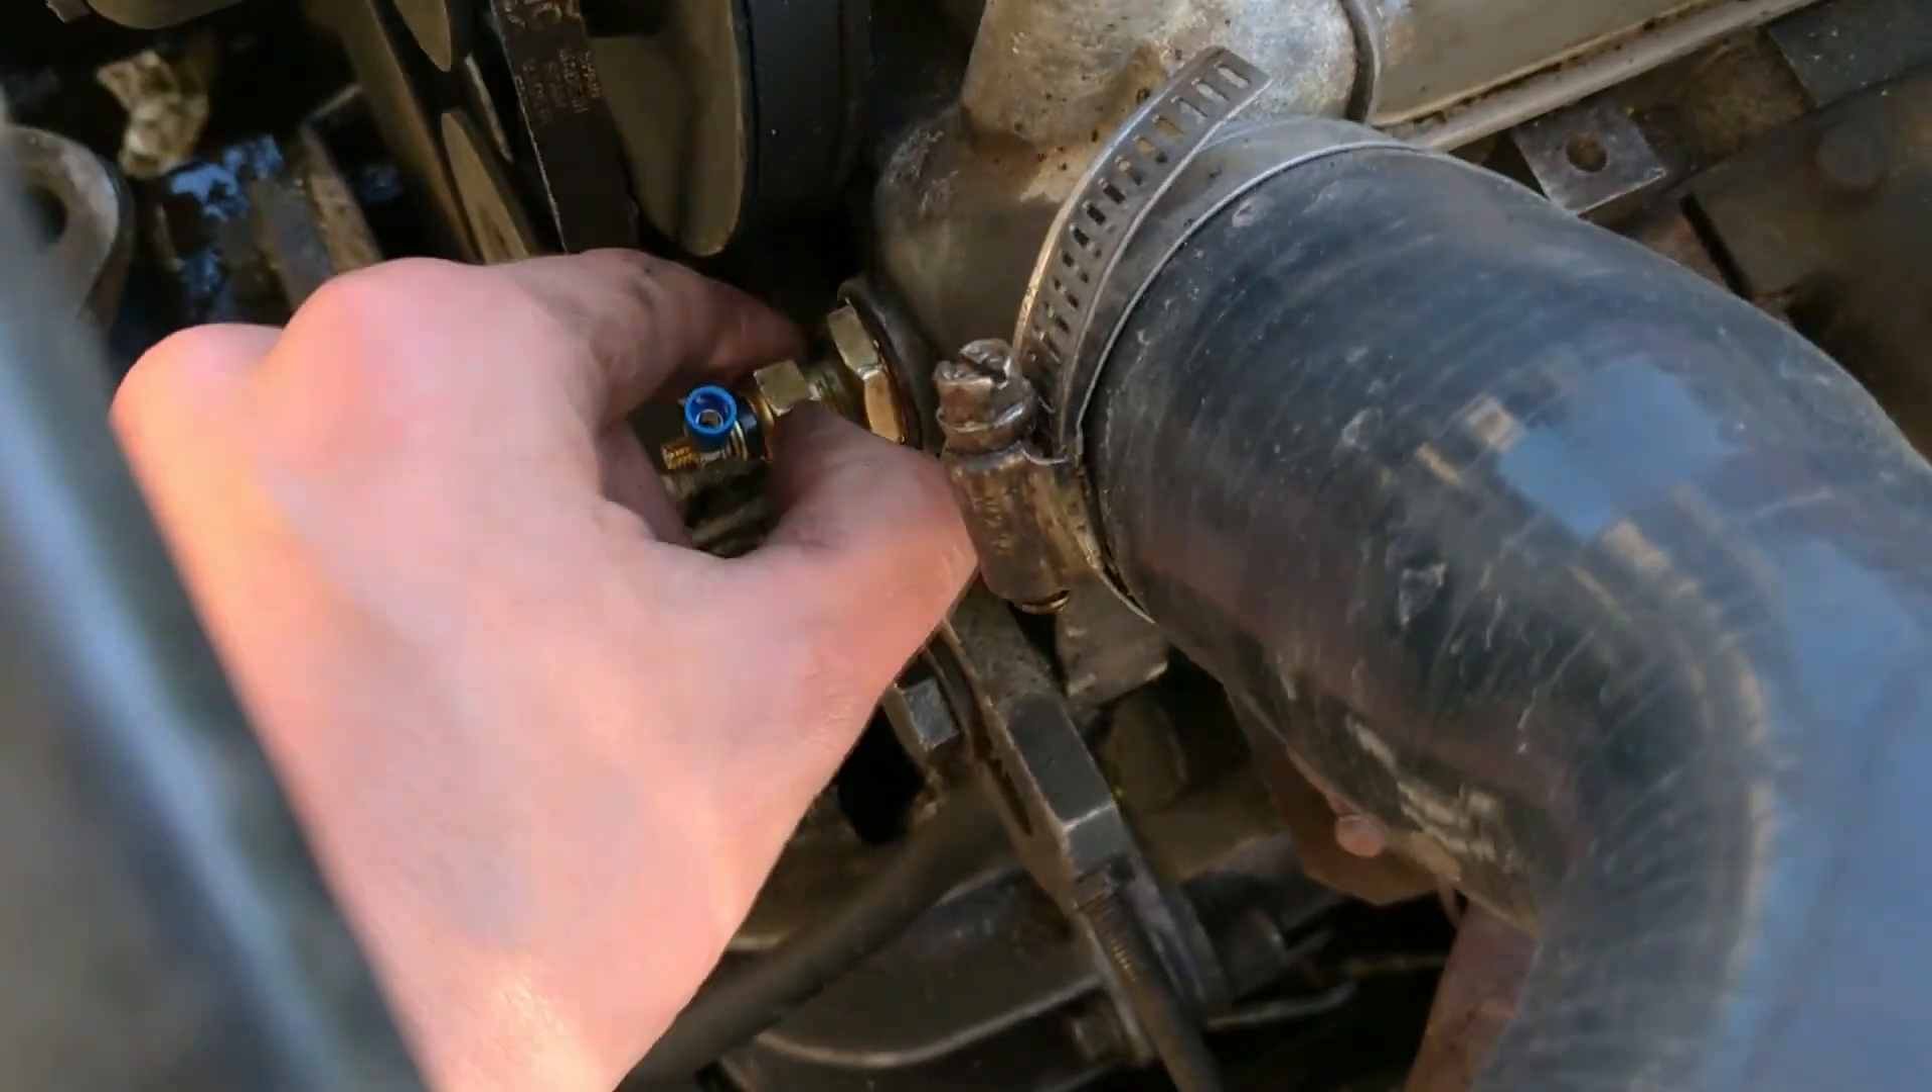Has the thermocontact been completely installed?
No.